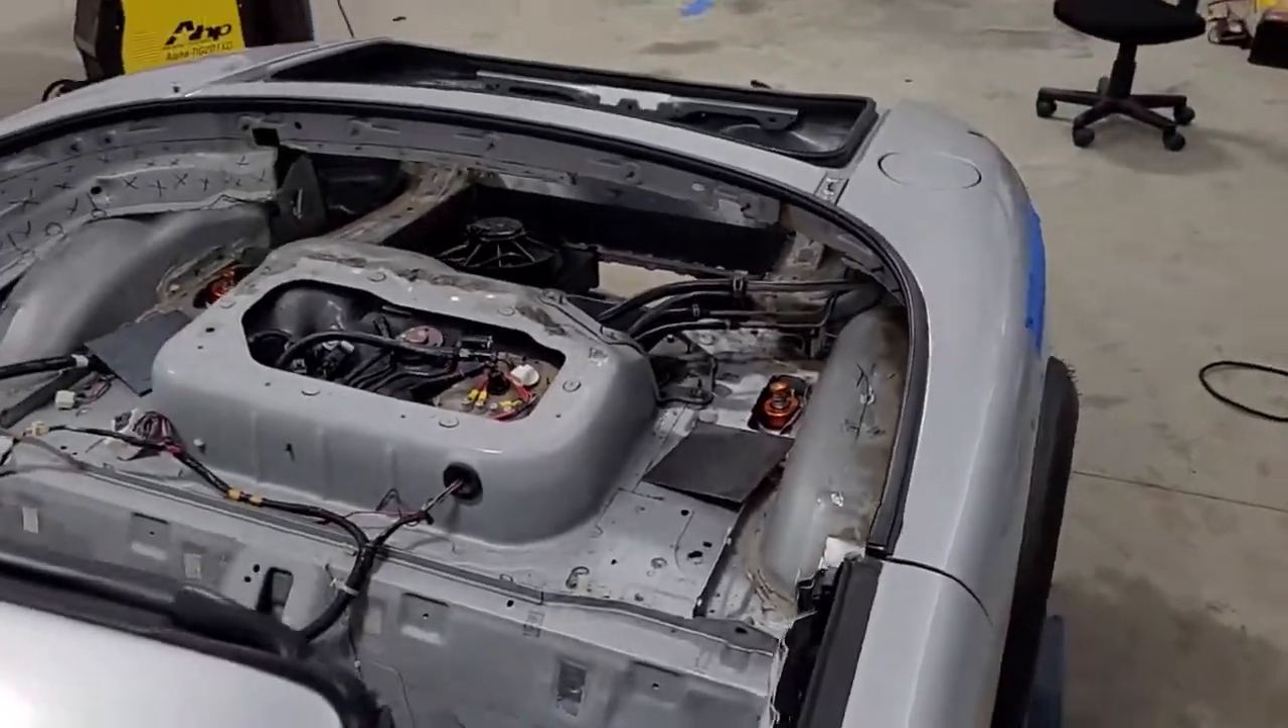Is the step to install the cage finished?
No.